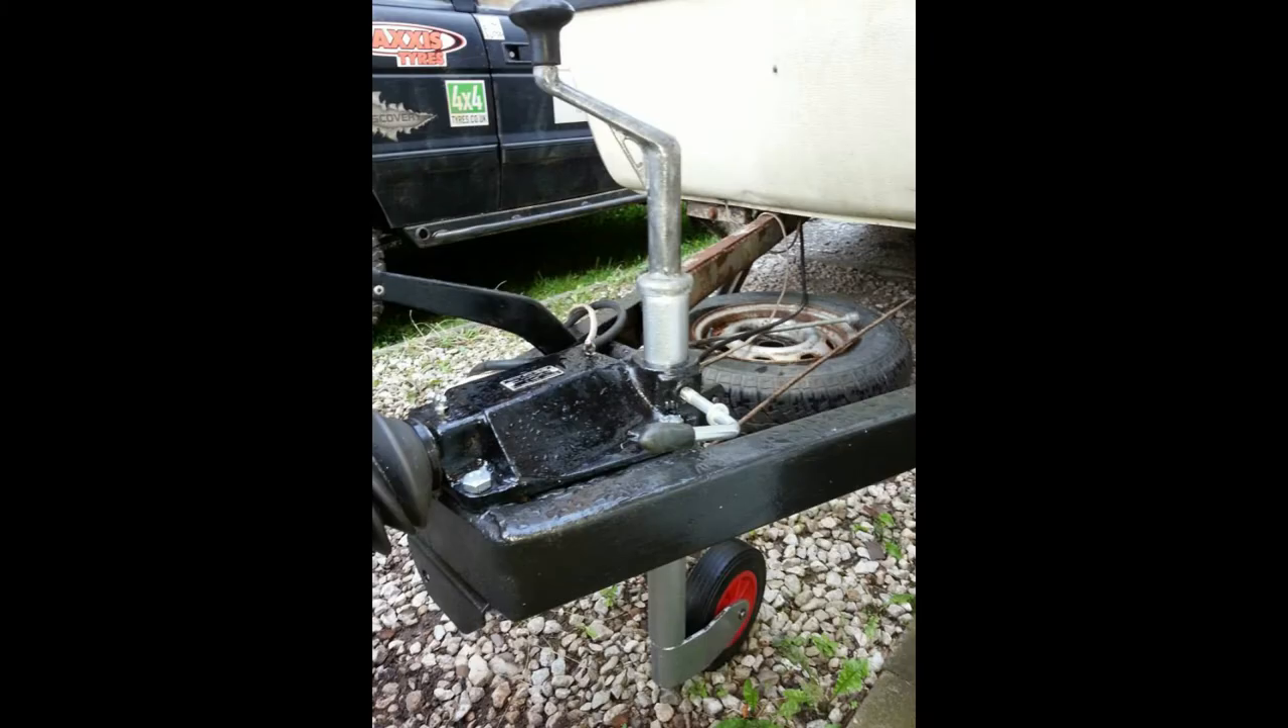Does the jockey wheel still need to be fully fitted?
No.